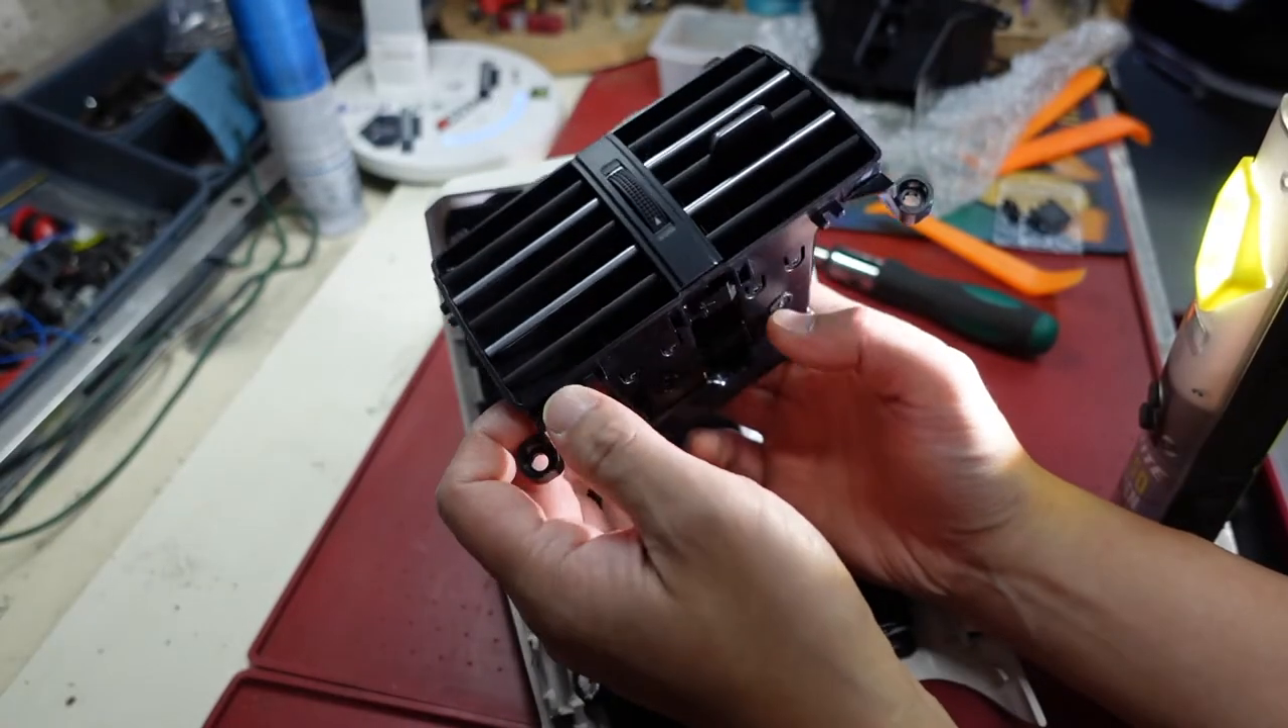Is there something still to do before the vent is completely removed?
No.